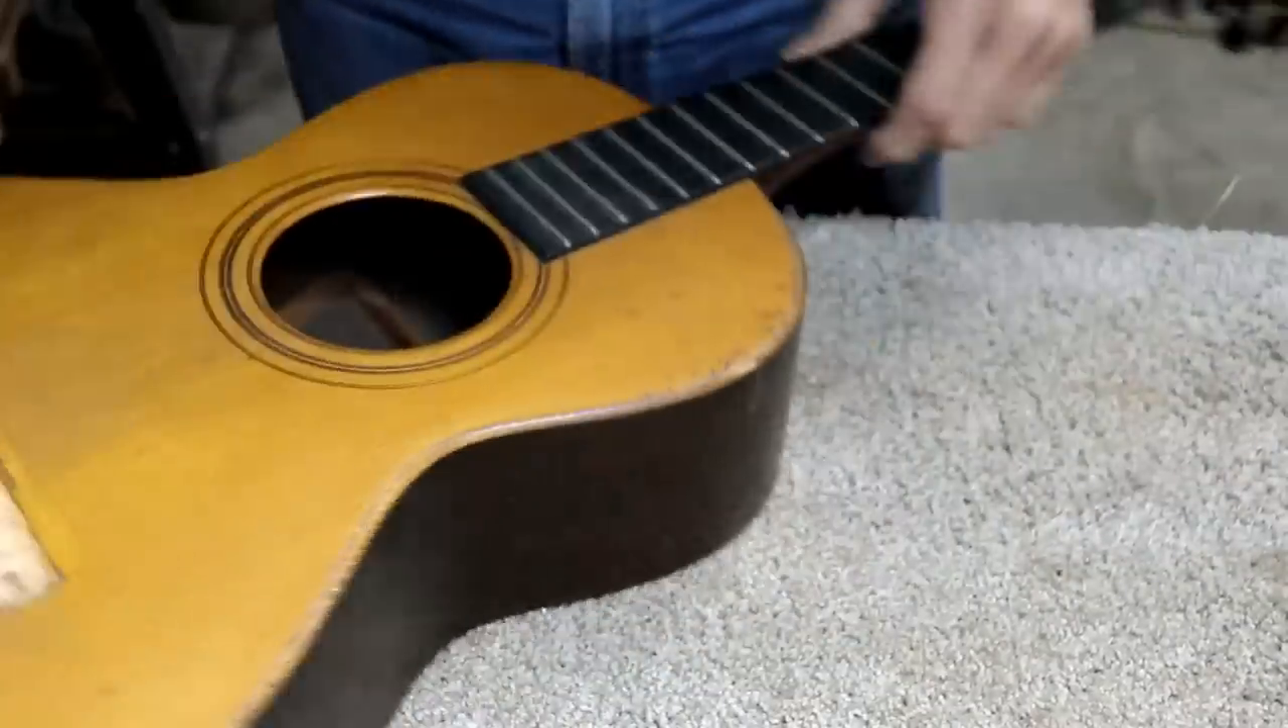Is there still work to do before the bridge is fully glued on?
Yes.